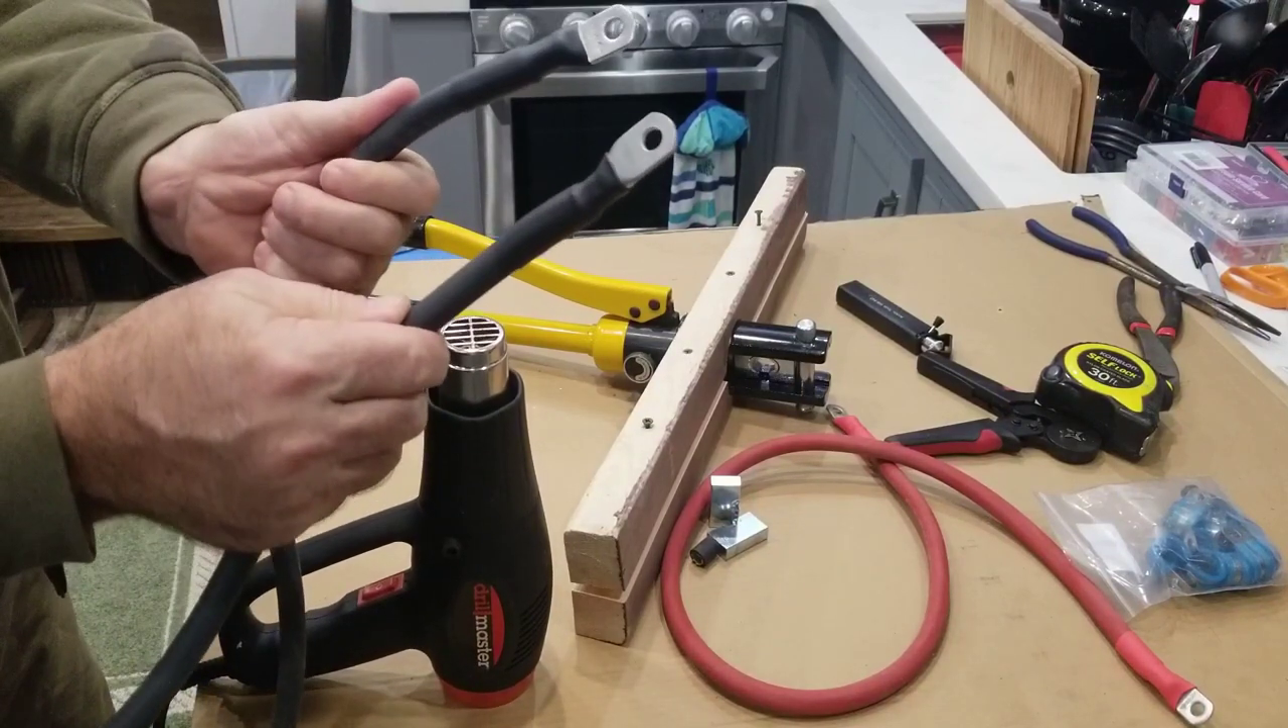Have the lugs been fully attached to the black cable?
Yes.